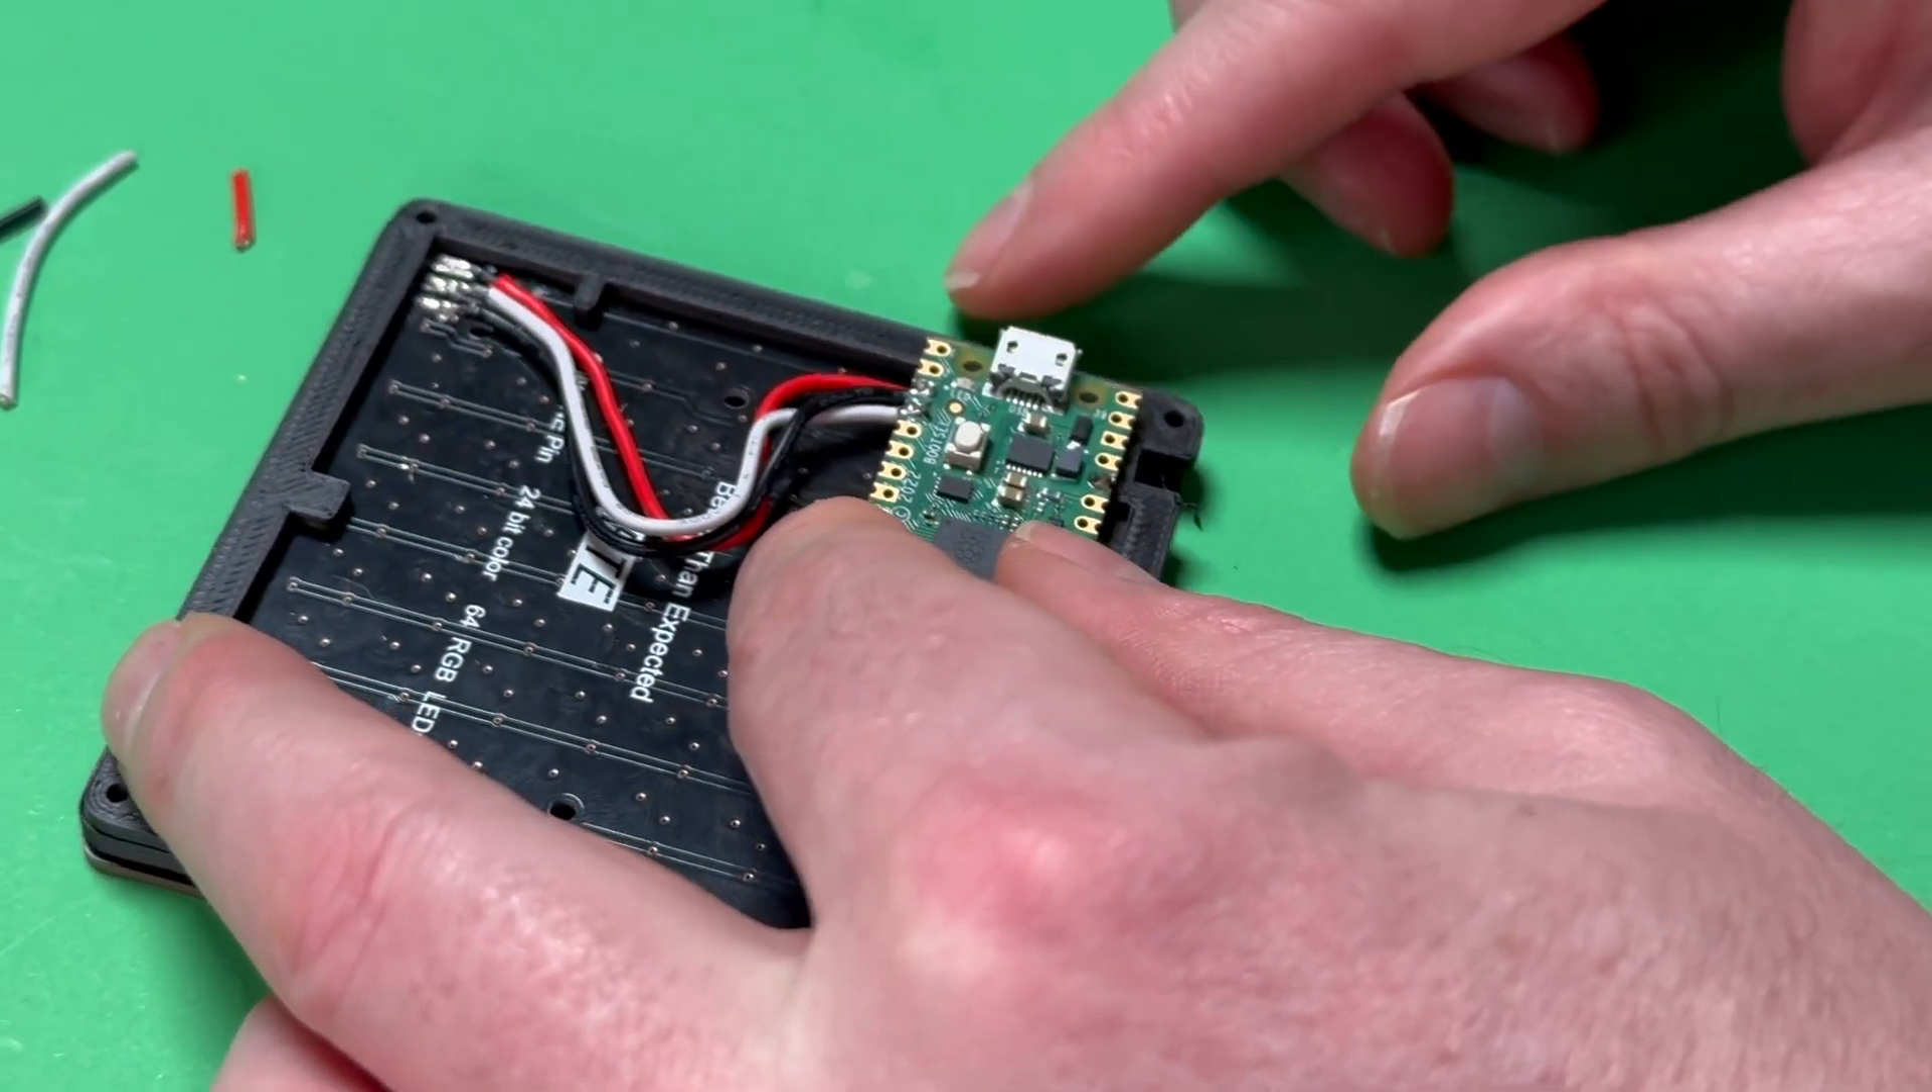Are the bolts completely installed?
No.